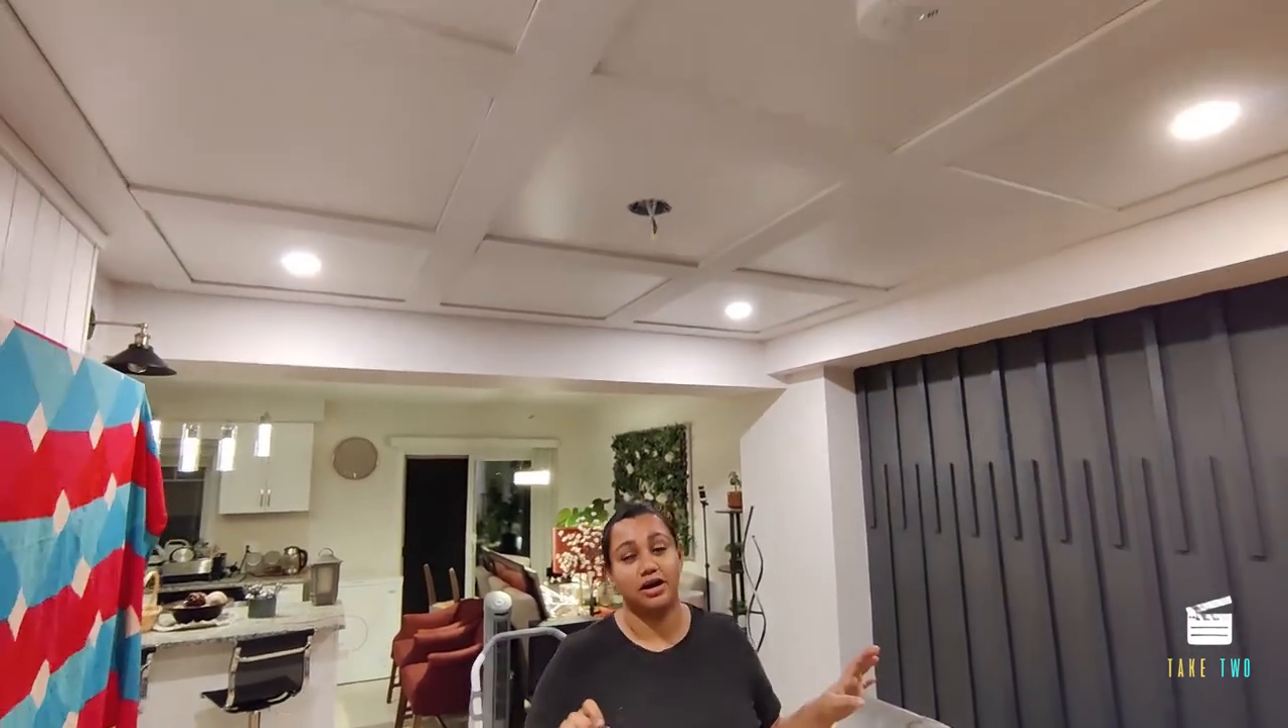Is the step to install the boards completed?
Yes.